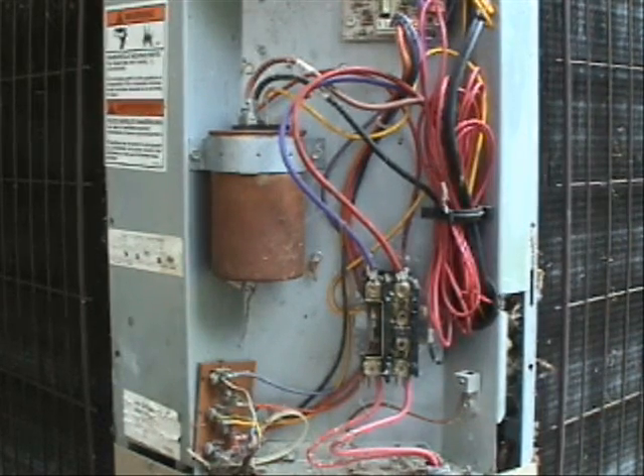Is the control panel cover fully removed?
Yes.